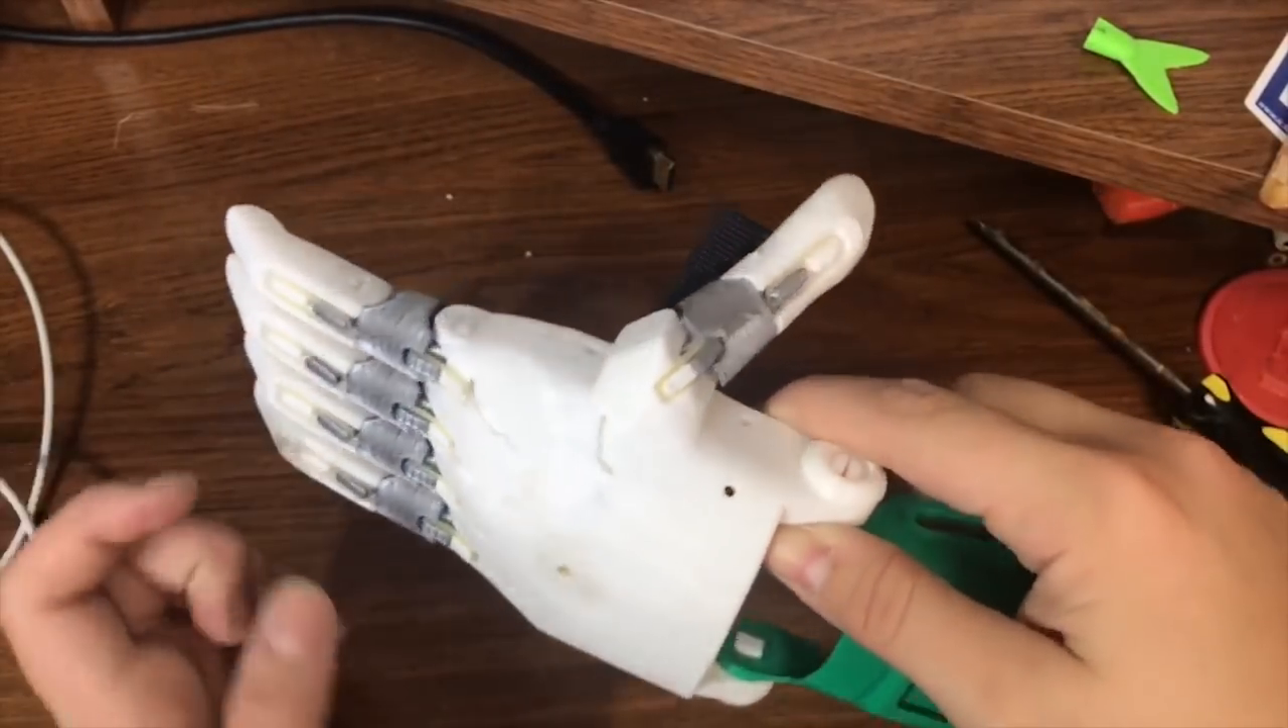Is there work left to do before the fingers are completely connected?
No.